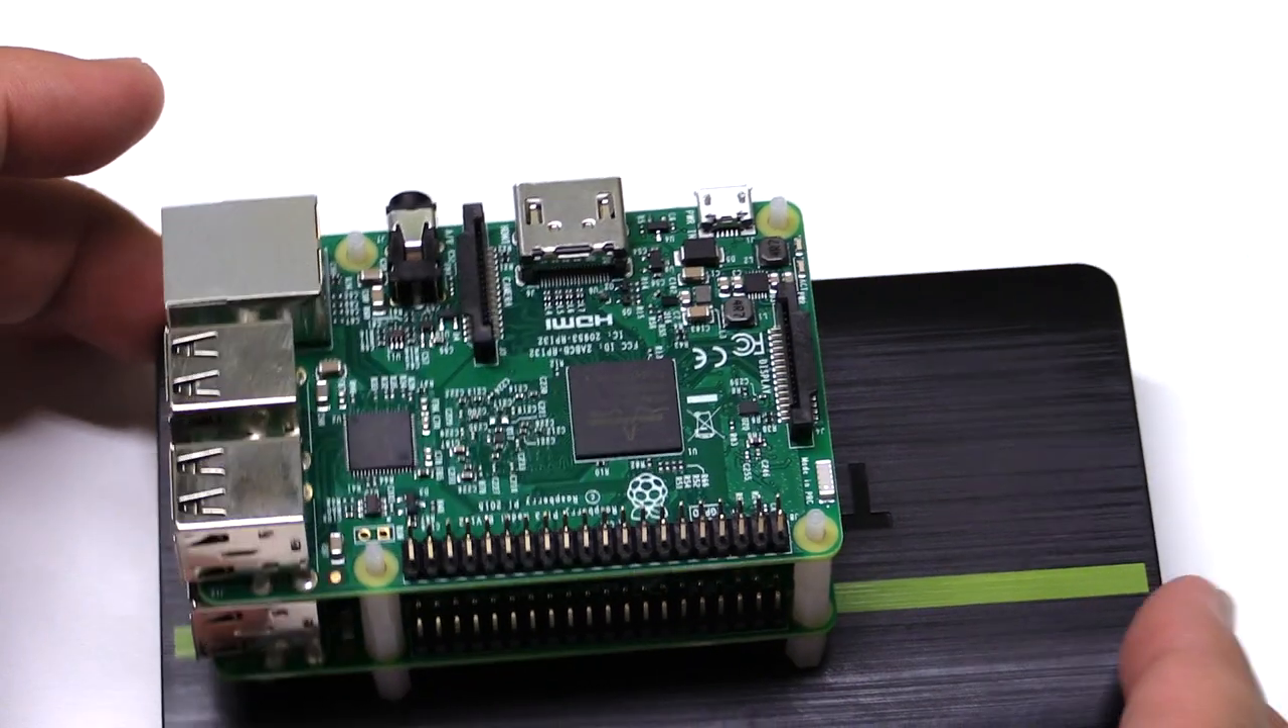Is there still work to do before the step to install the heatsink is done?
Yes.